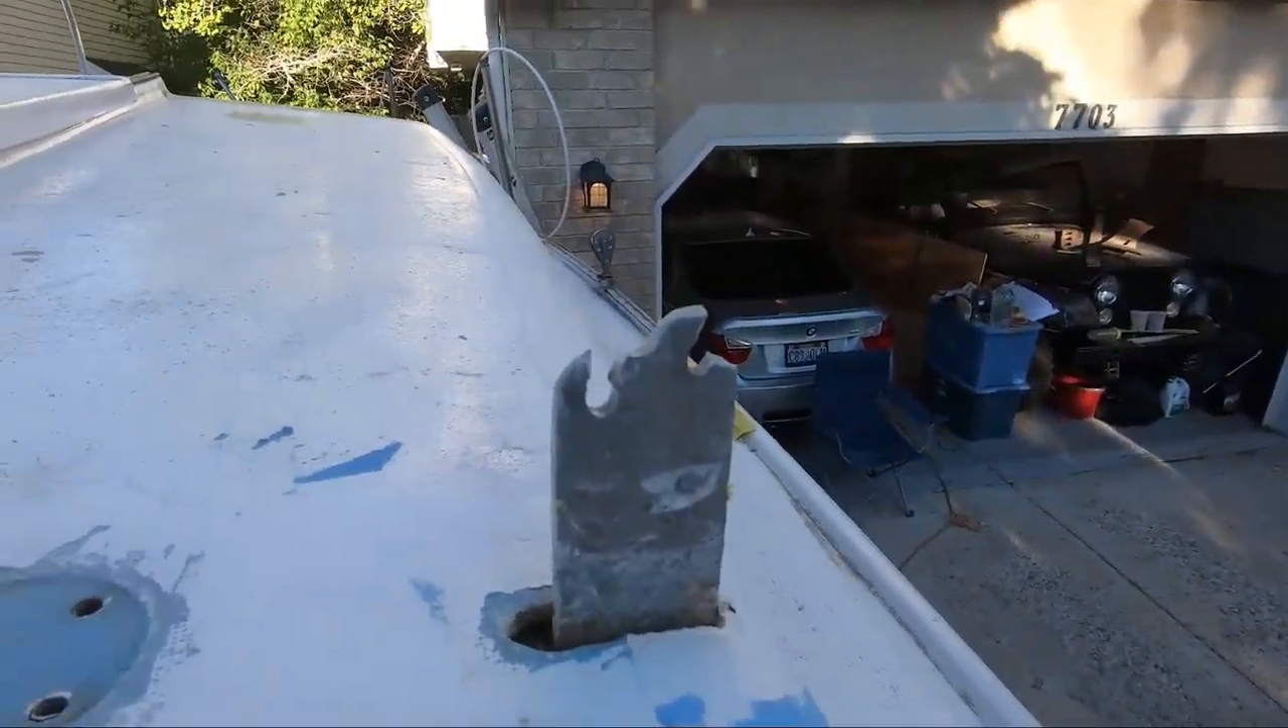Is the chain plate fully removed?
No.